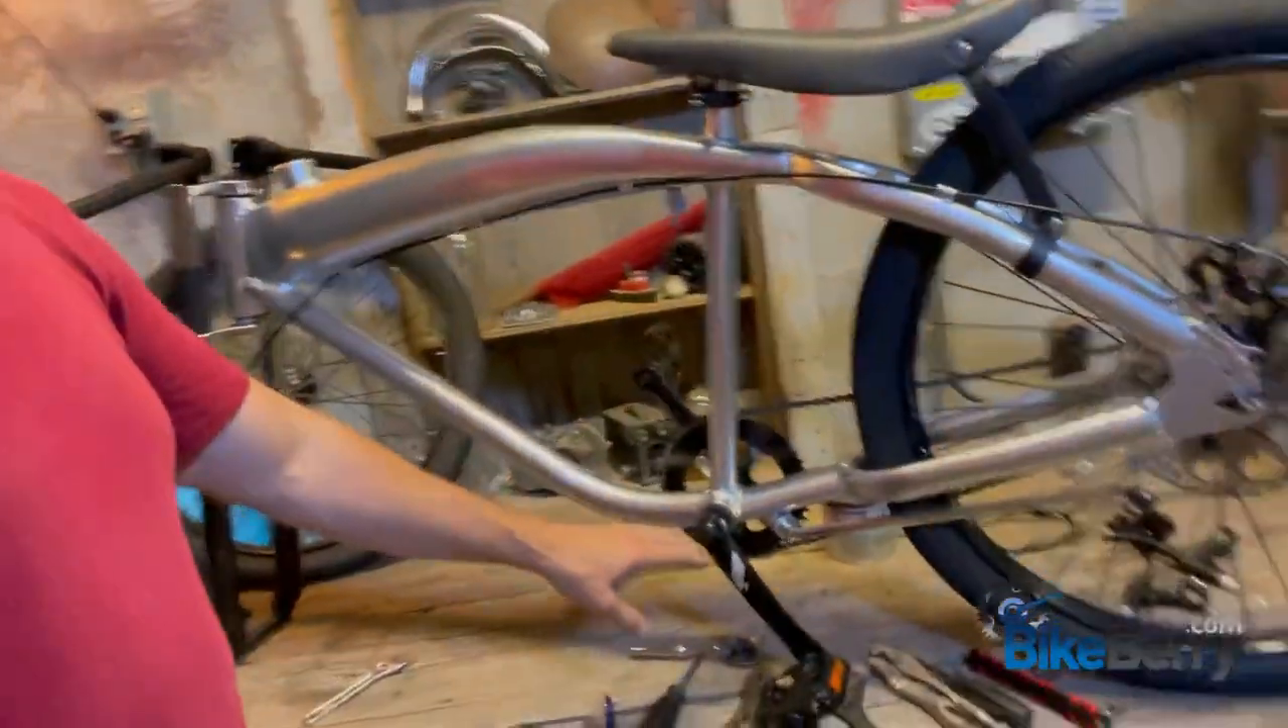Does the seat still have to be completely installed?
No.